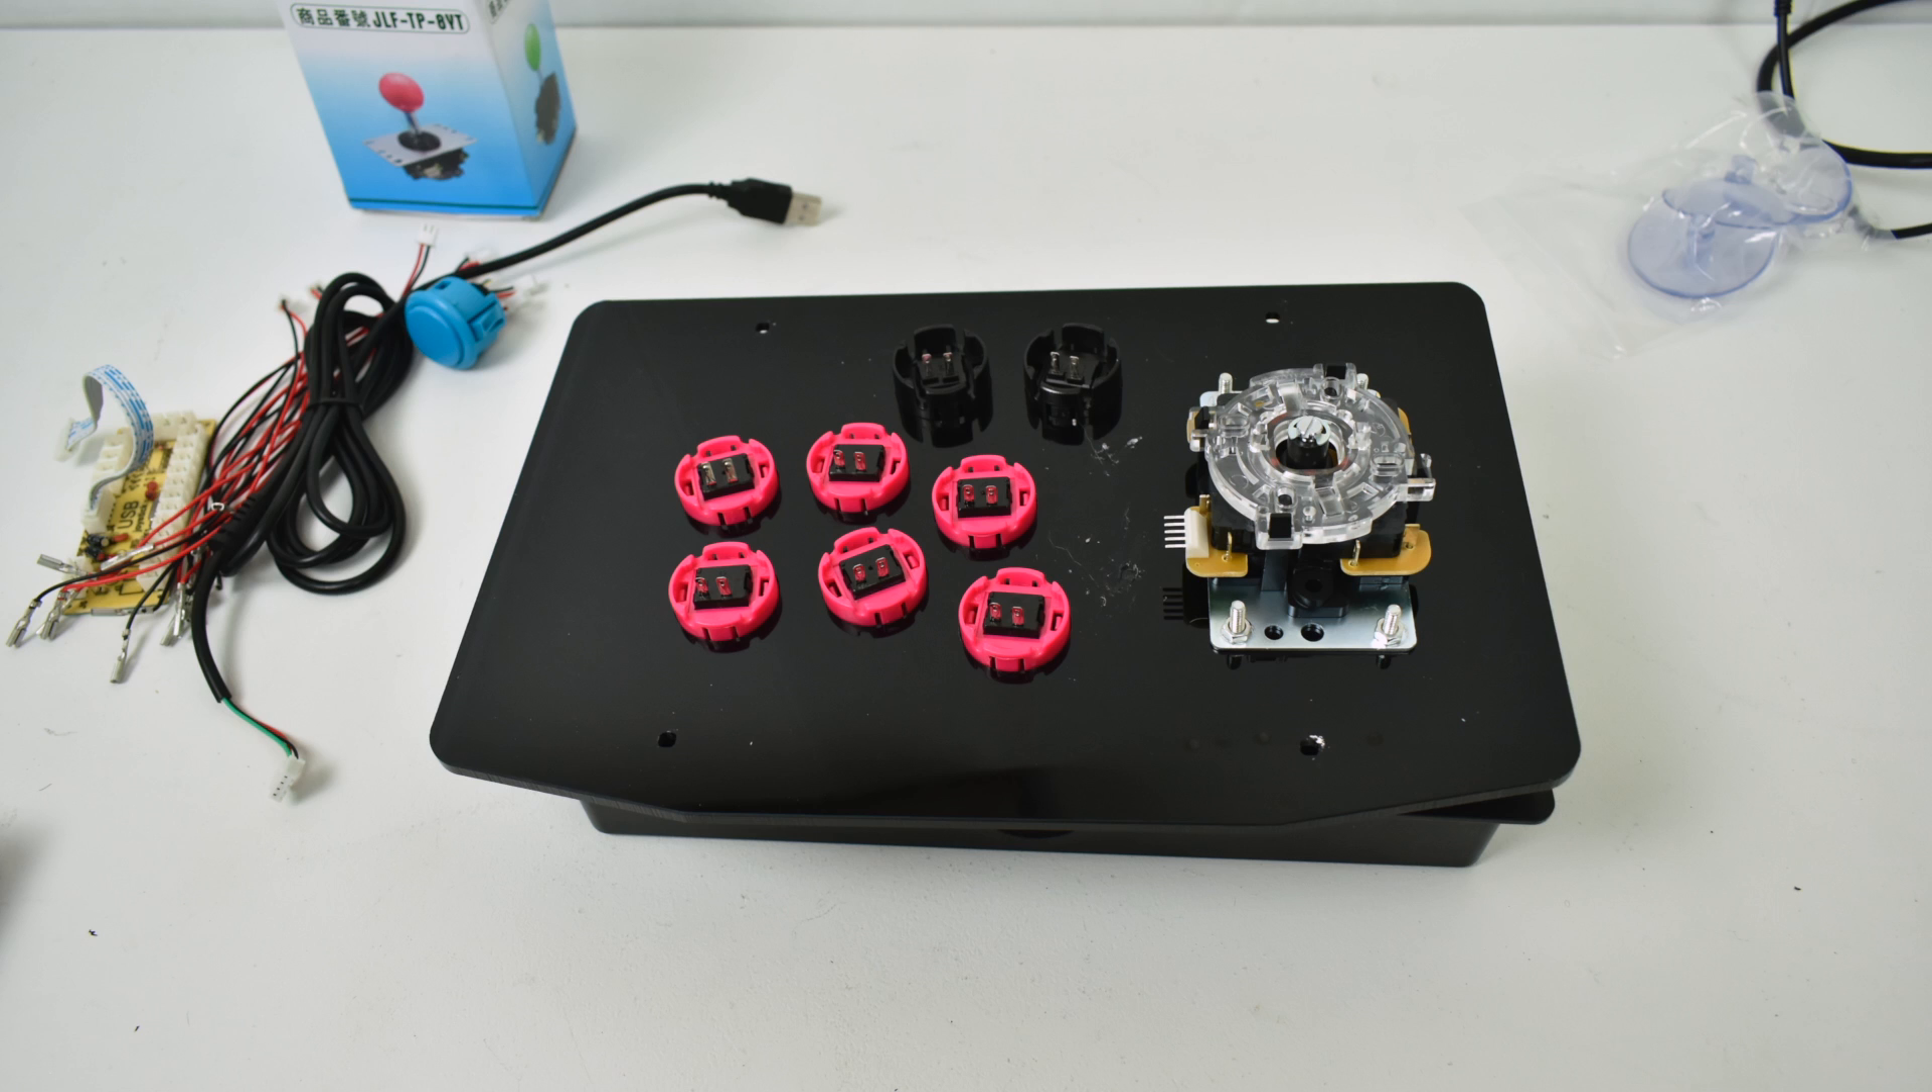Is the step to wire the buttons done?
No.